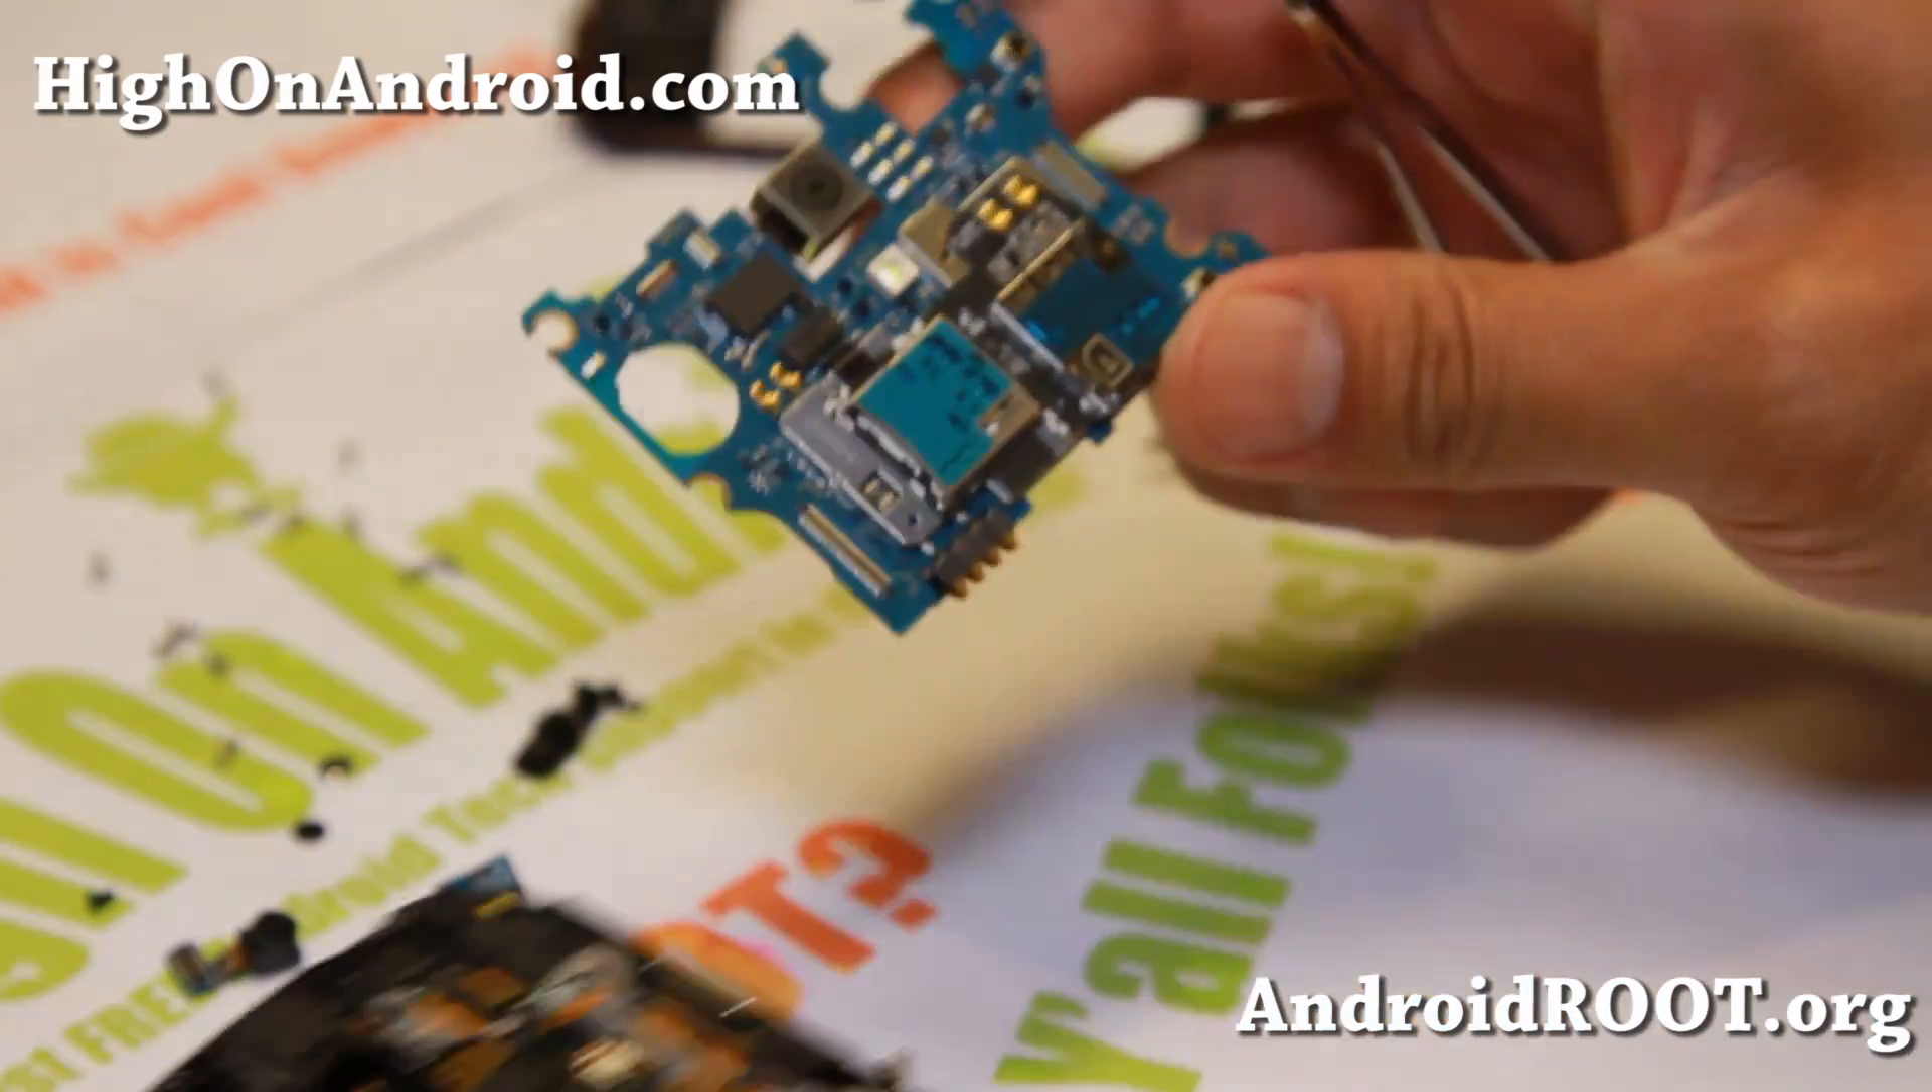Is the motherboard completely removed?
Yes.